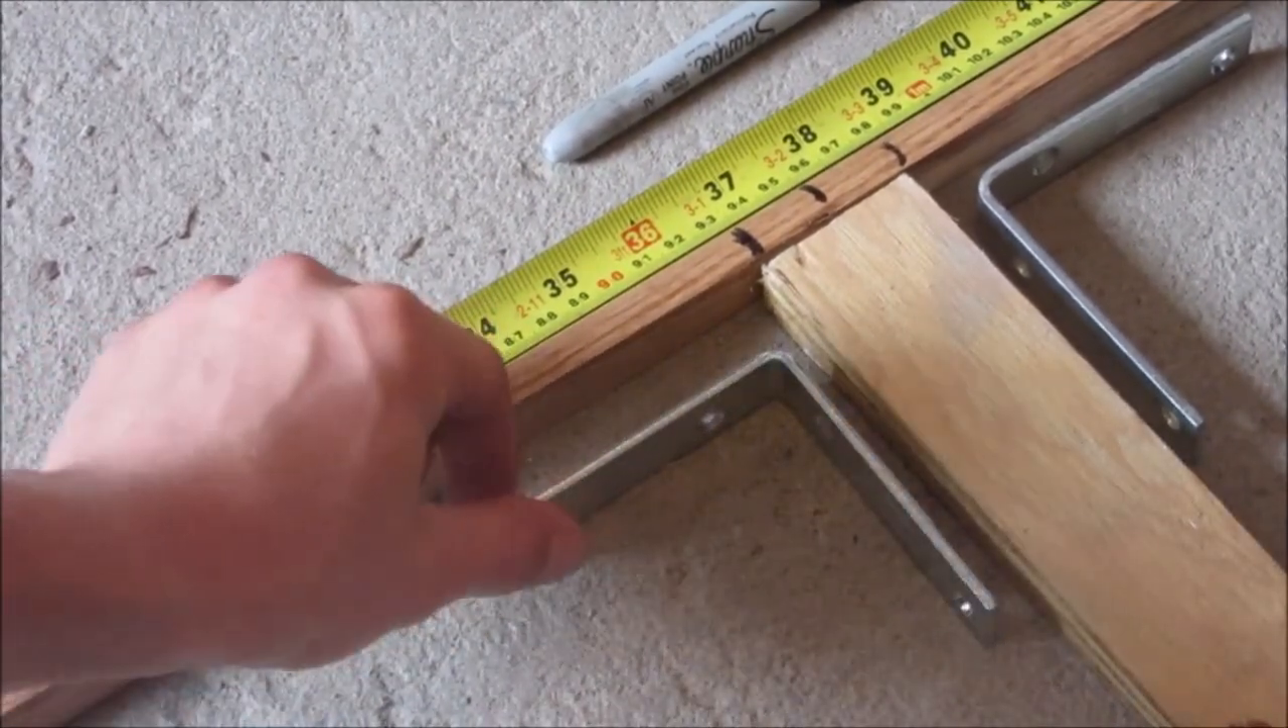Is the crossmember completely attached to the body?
No.